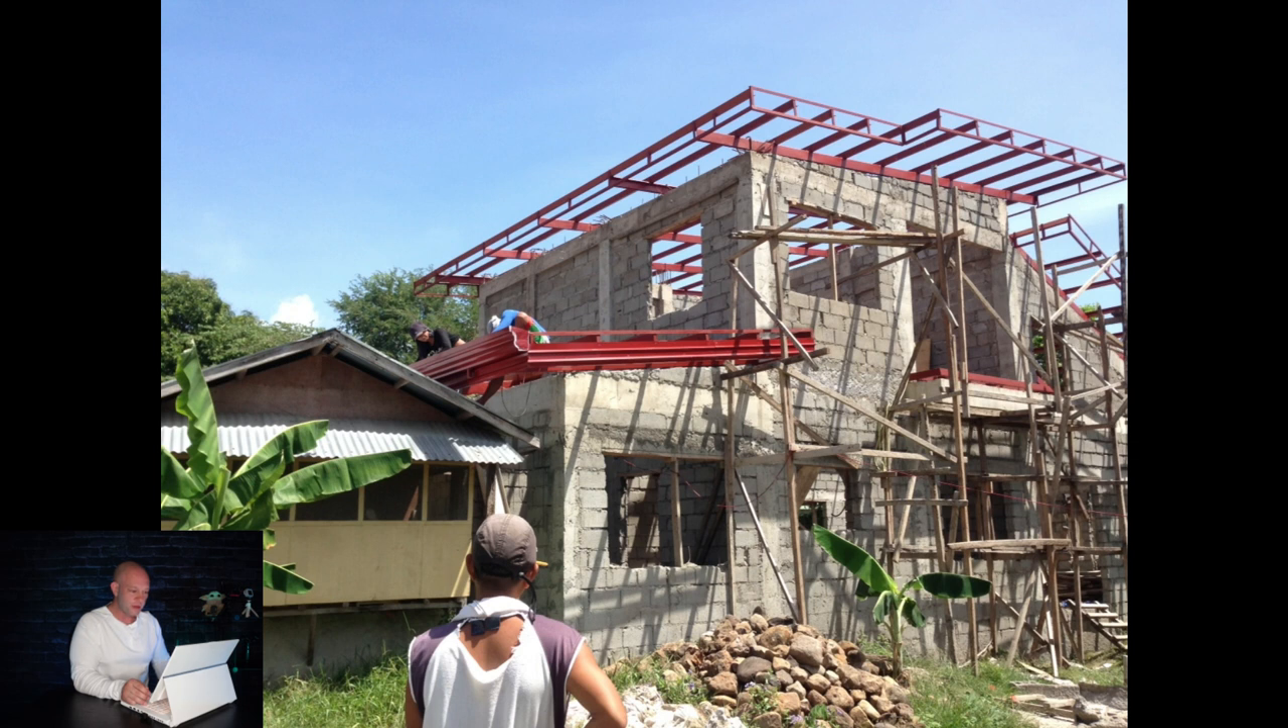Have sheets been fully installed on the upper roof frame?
No.